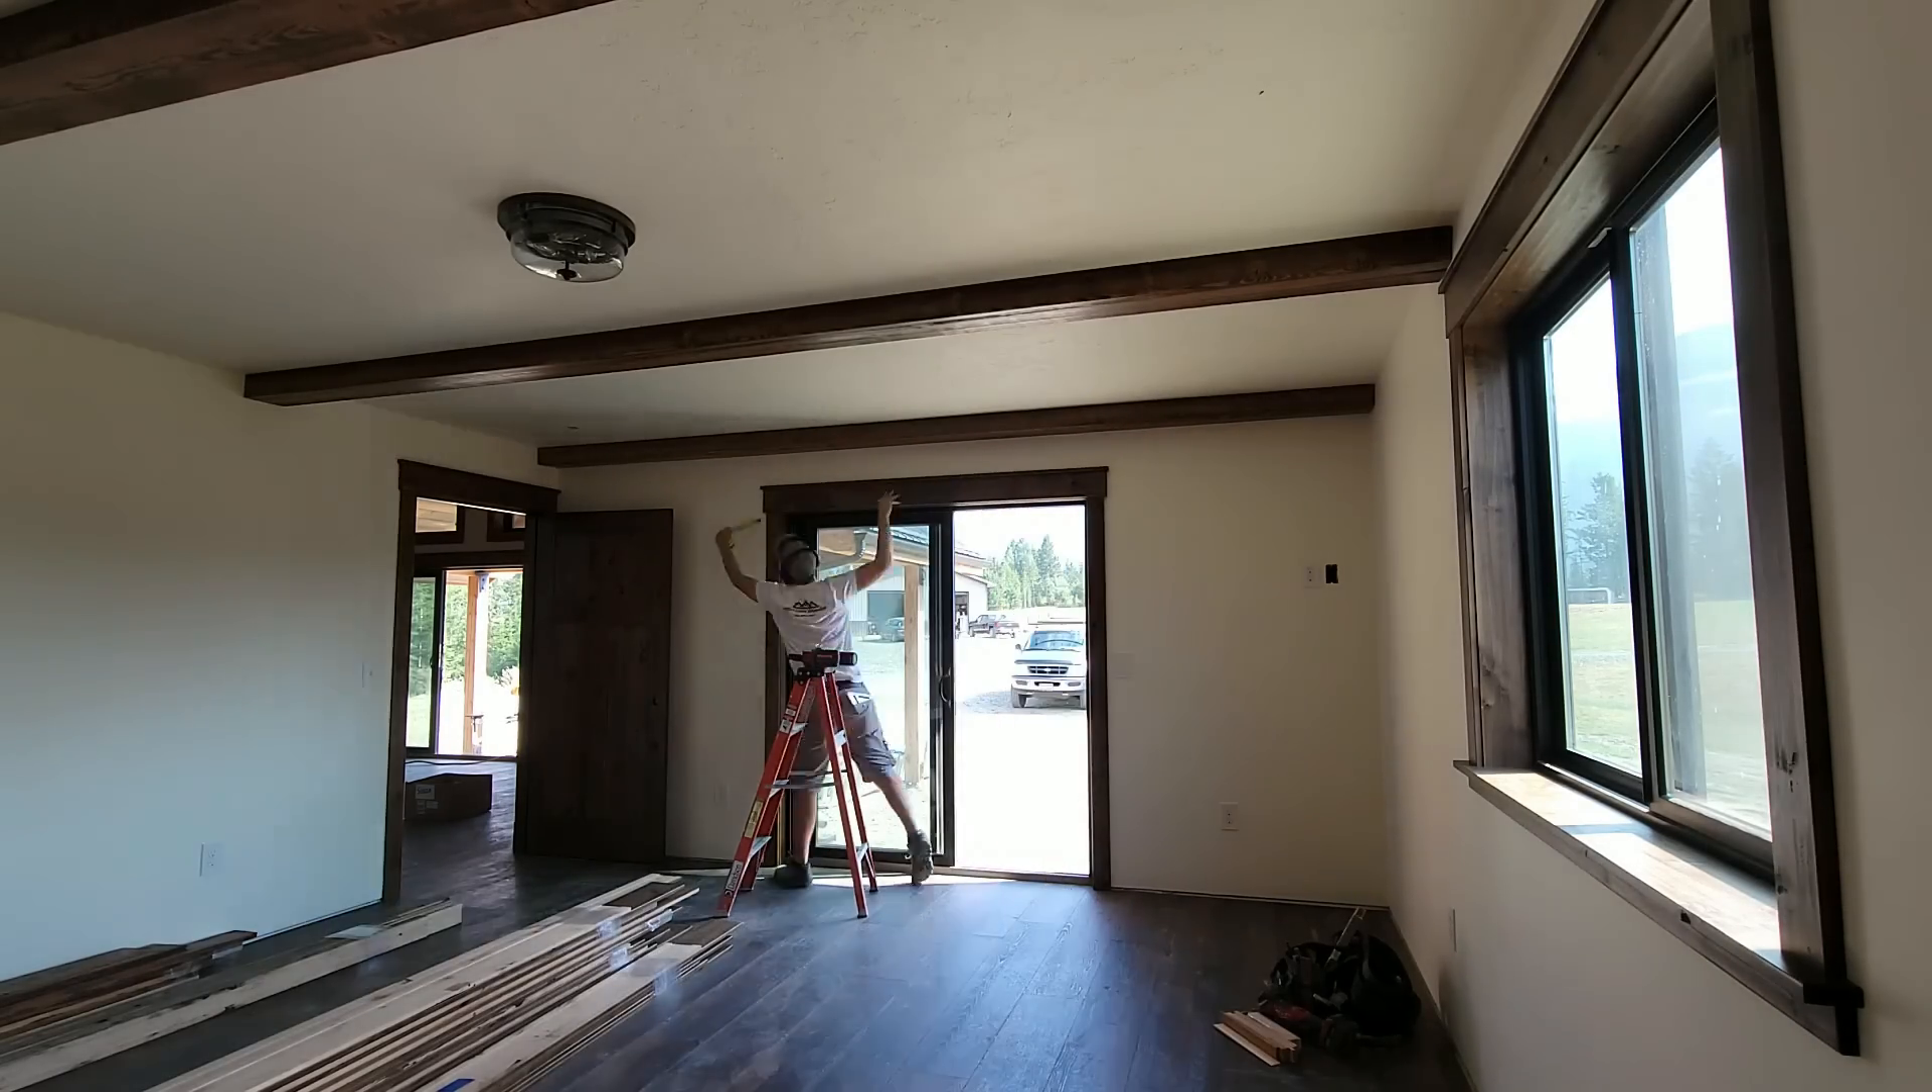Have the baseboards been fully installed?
No.